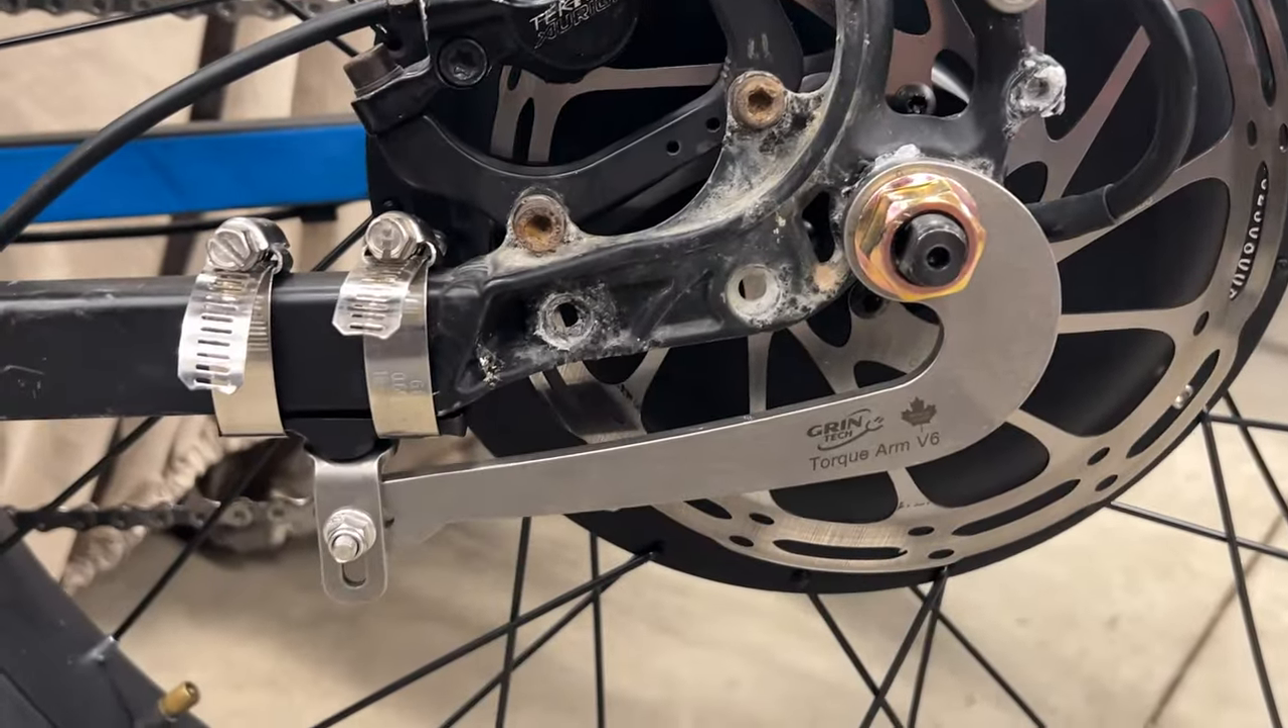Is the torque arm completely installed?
Yes.